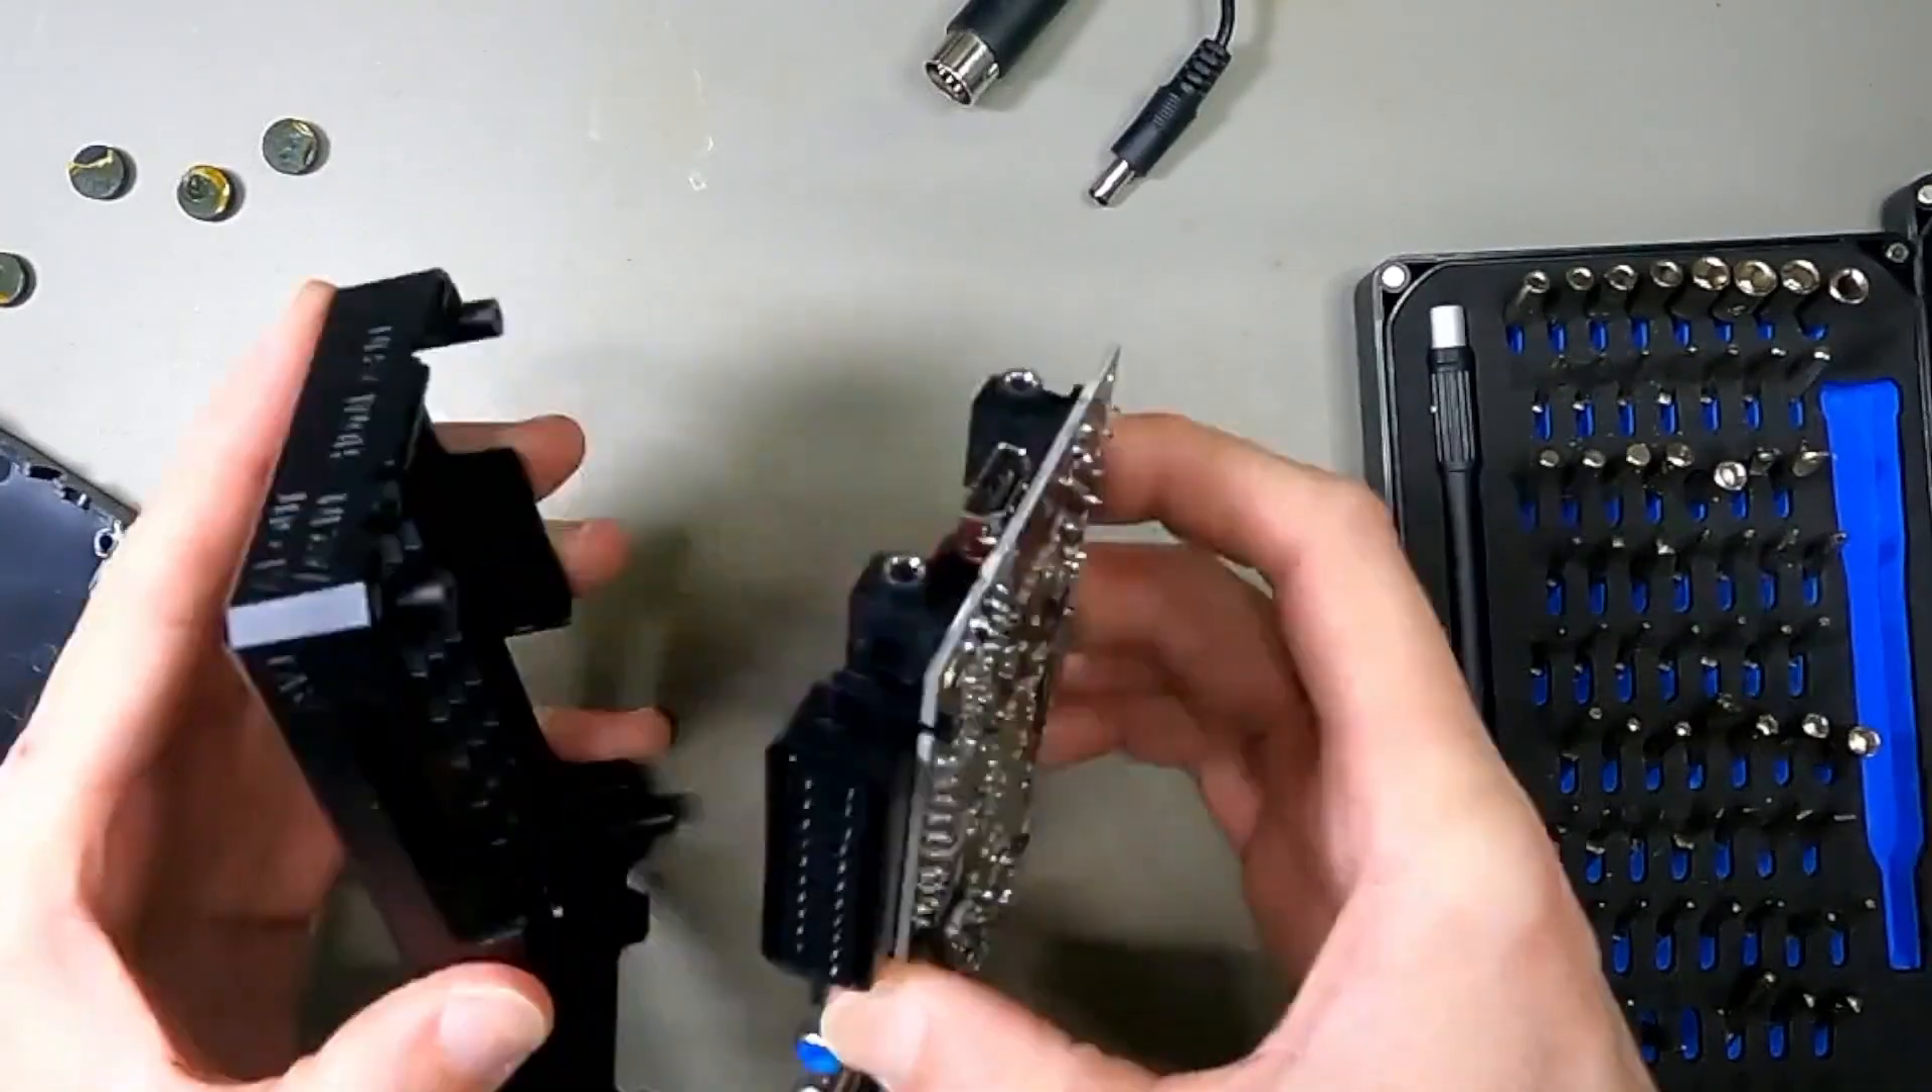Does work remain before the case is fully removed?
No.